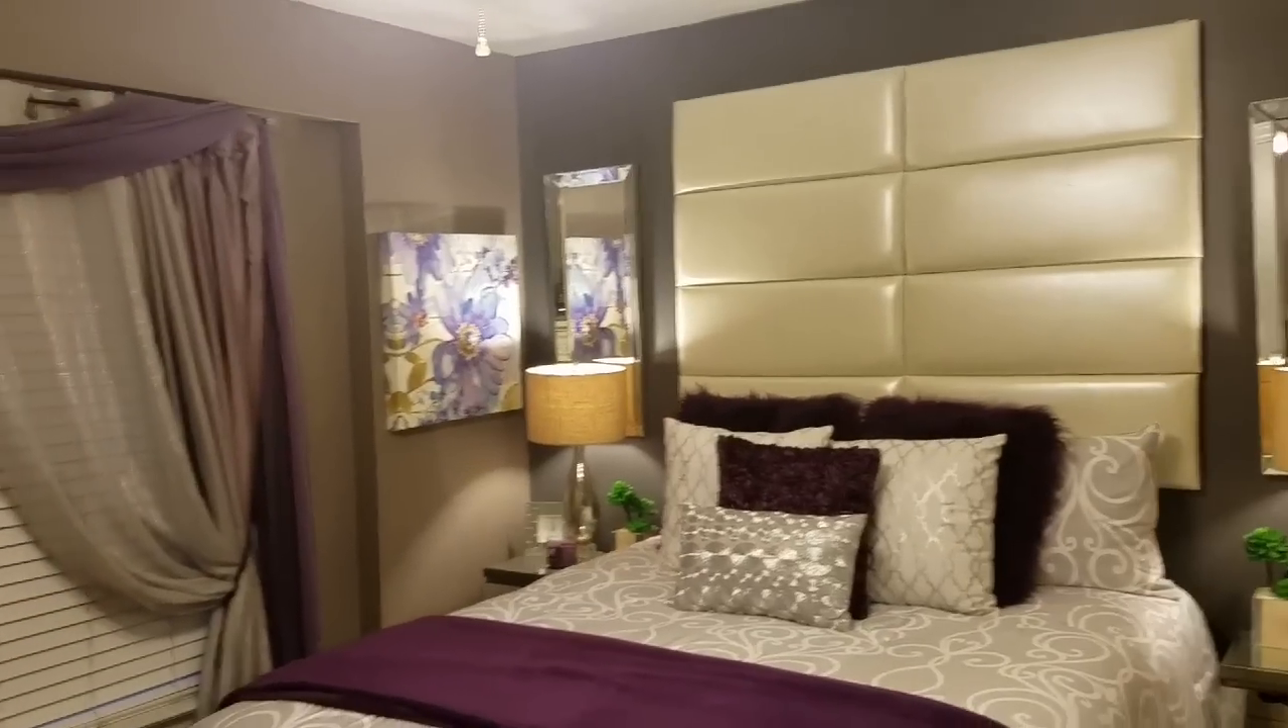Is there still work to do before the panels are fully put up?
No.